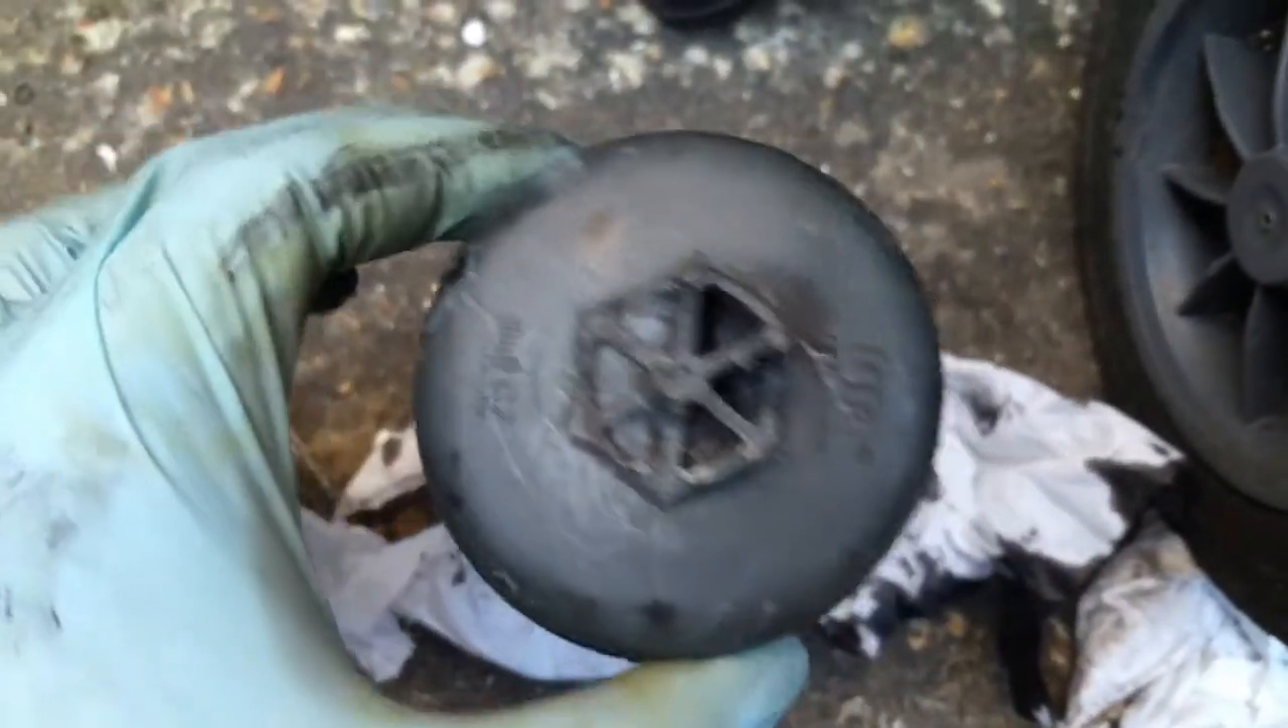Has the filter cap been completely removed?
Yes.